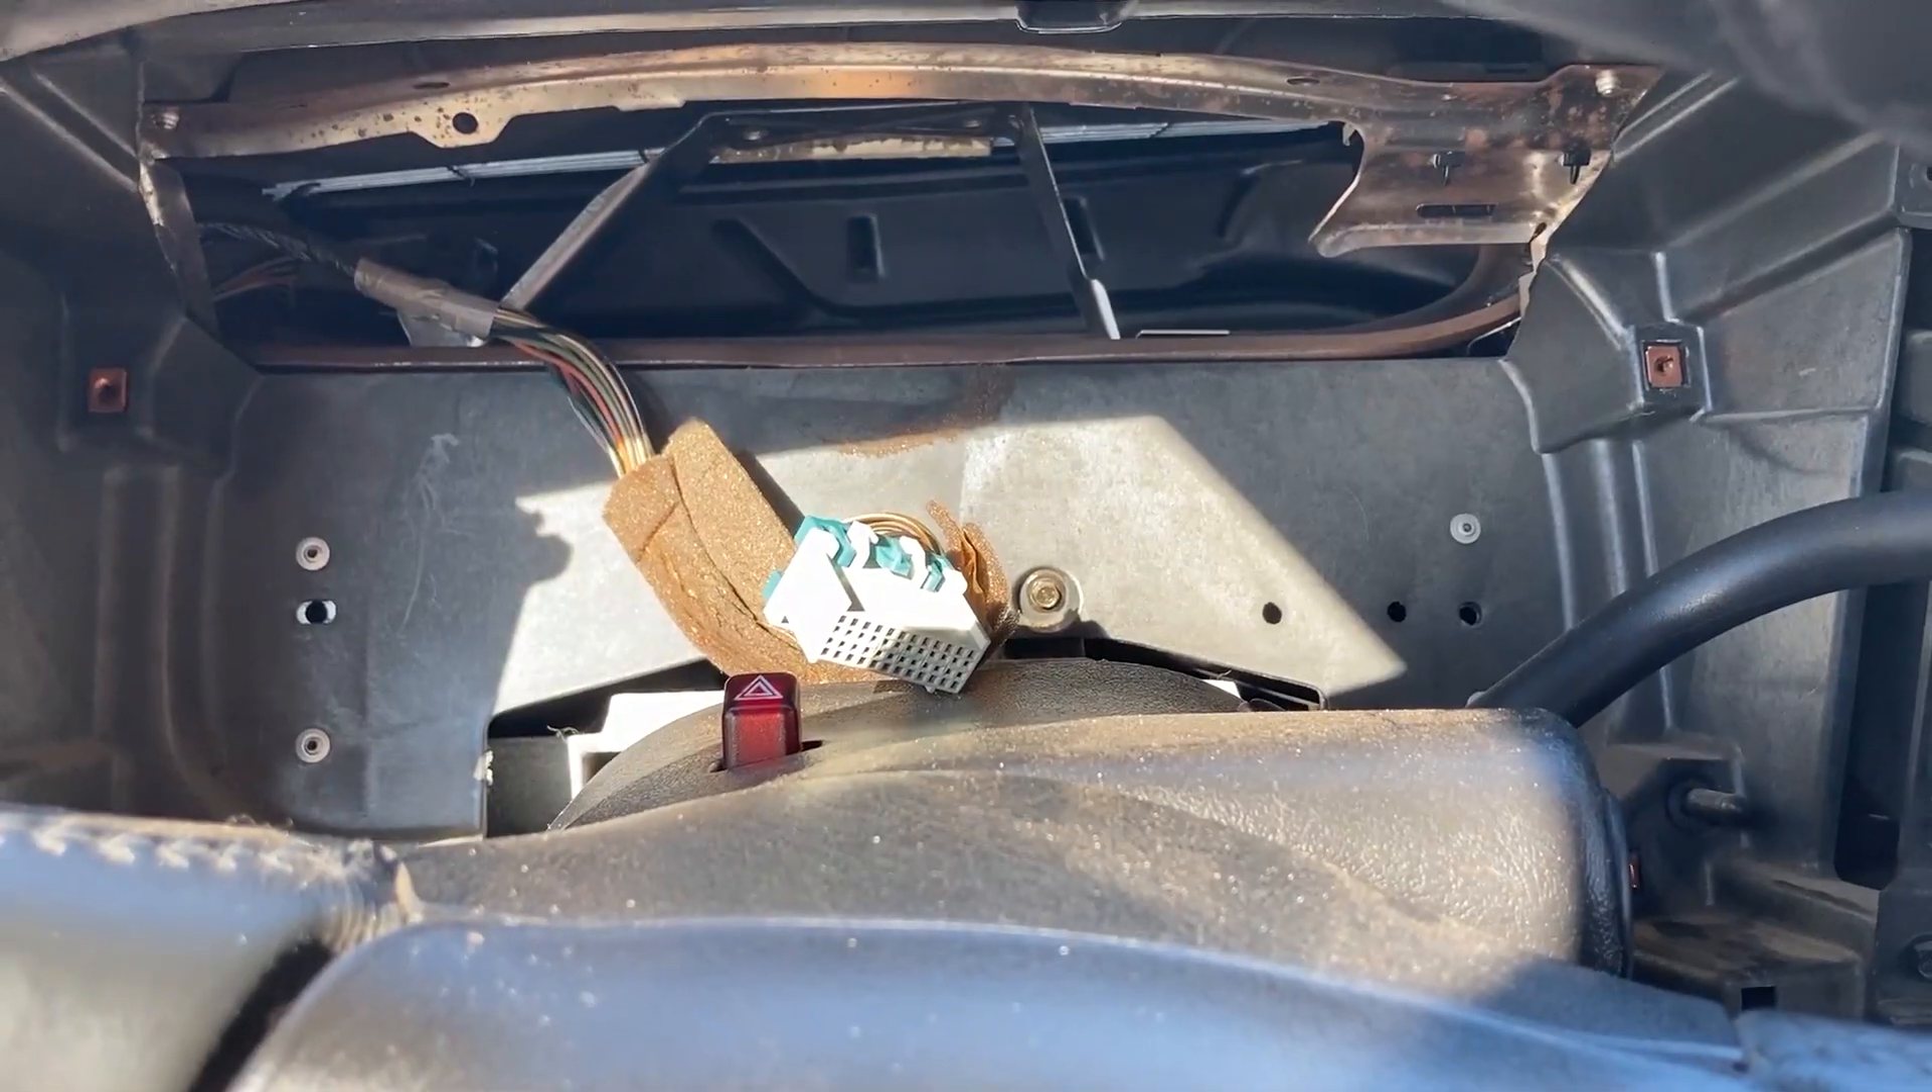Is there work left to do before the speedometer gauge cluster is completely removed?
No.